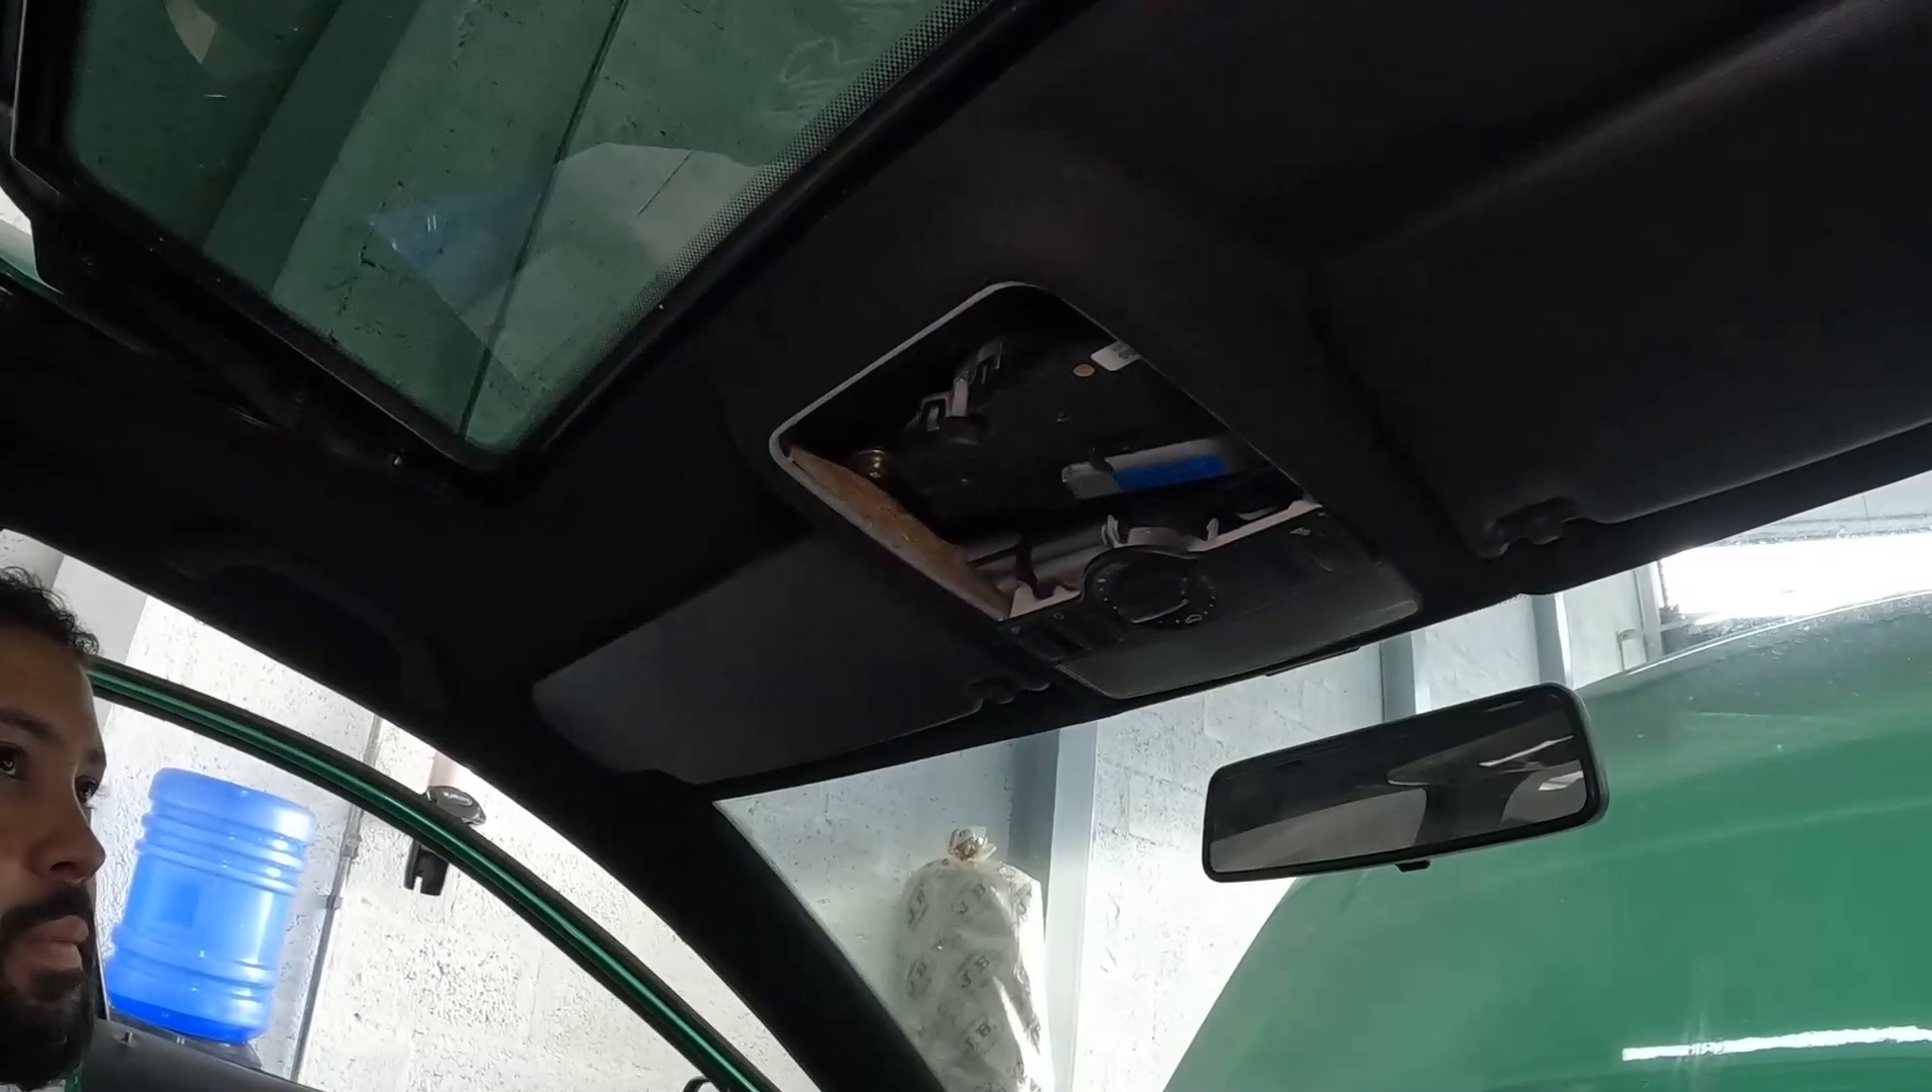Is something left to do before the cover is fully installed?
Yes.